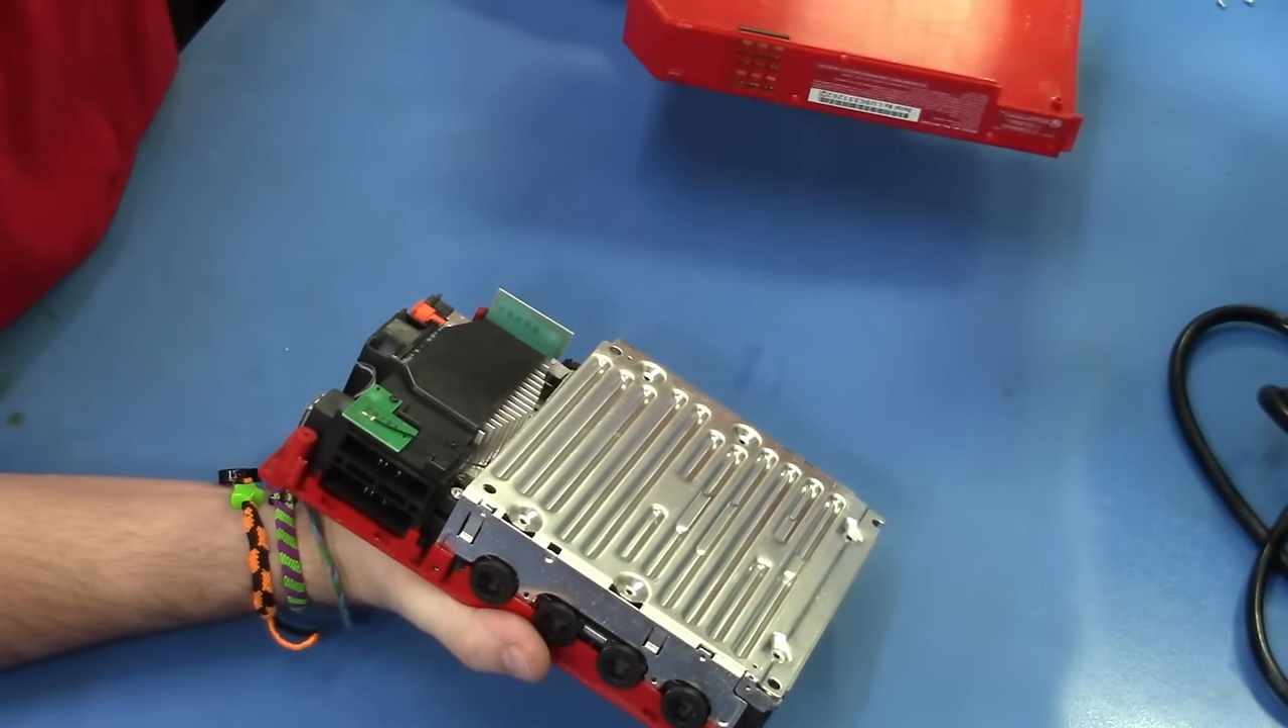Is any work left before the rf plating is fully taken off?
Yes.